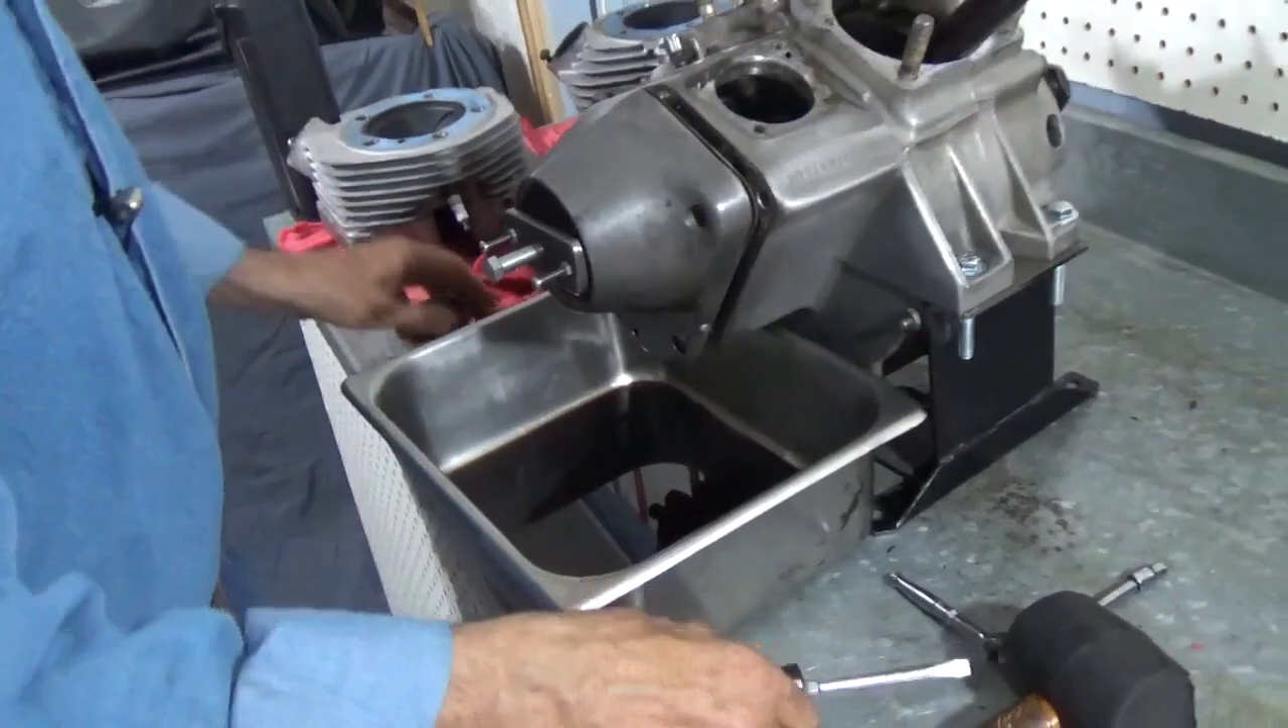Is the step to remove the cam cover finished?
No.